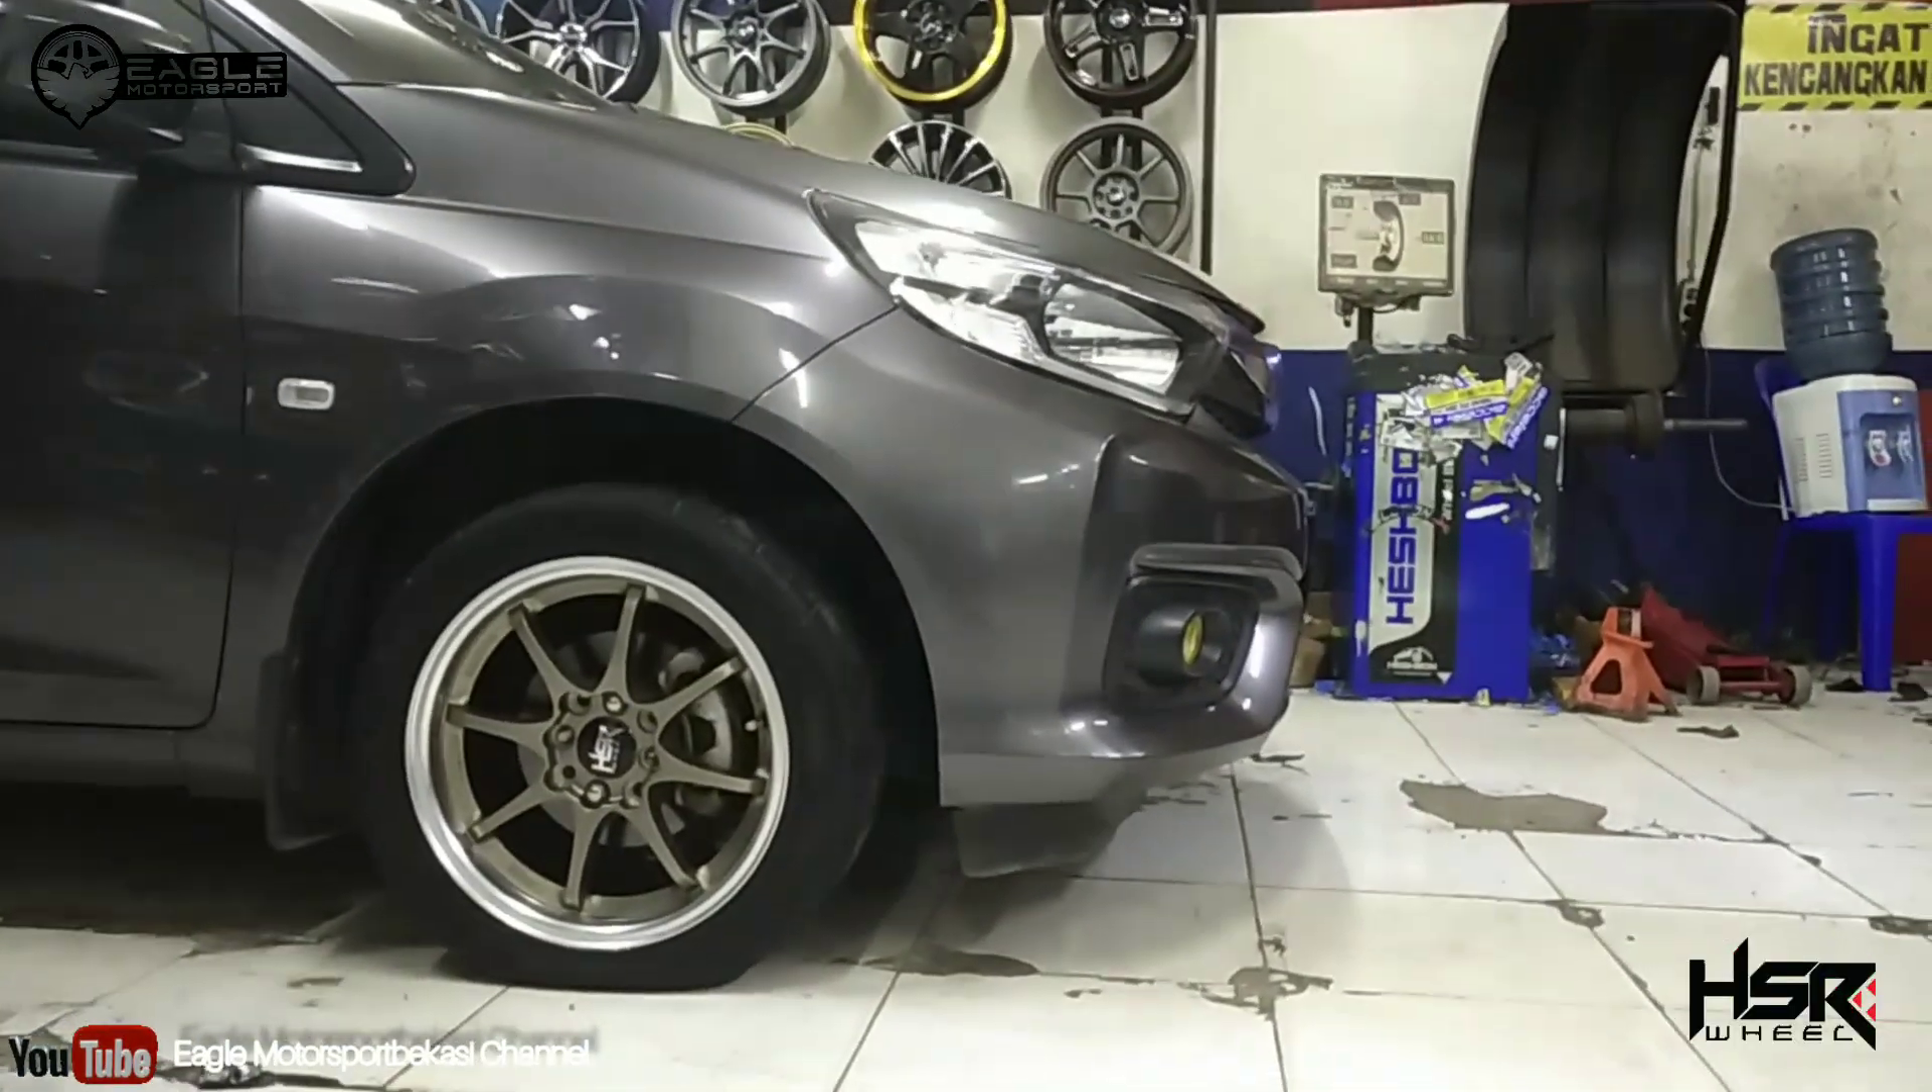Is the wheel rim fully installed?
Yes.